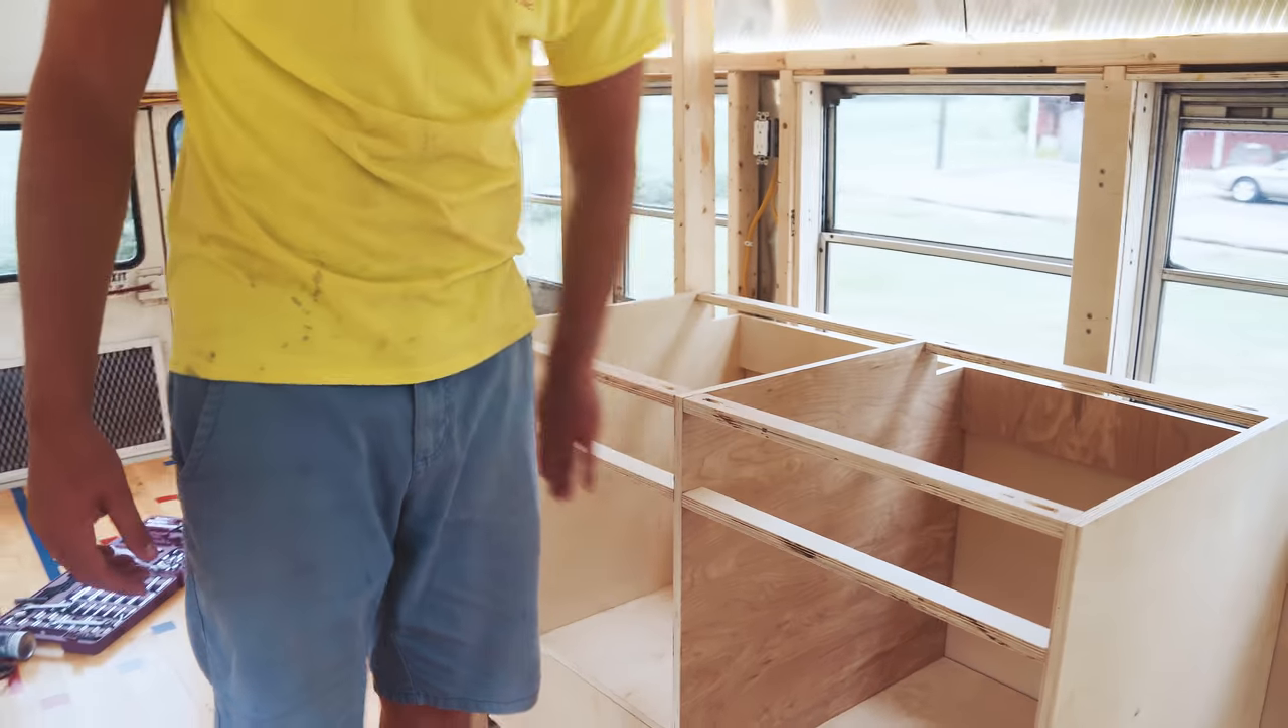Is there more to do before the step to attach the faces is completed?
Yes.